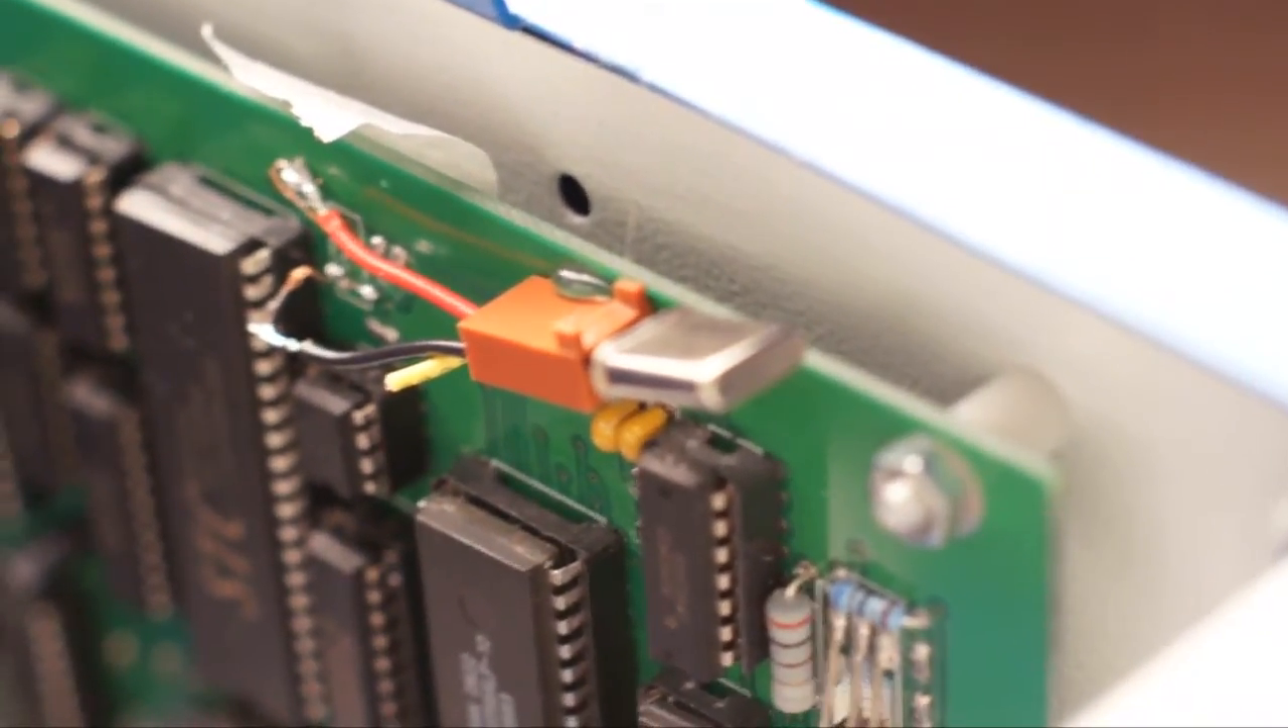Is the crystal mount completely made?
Yes.